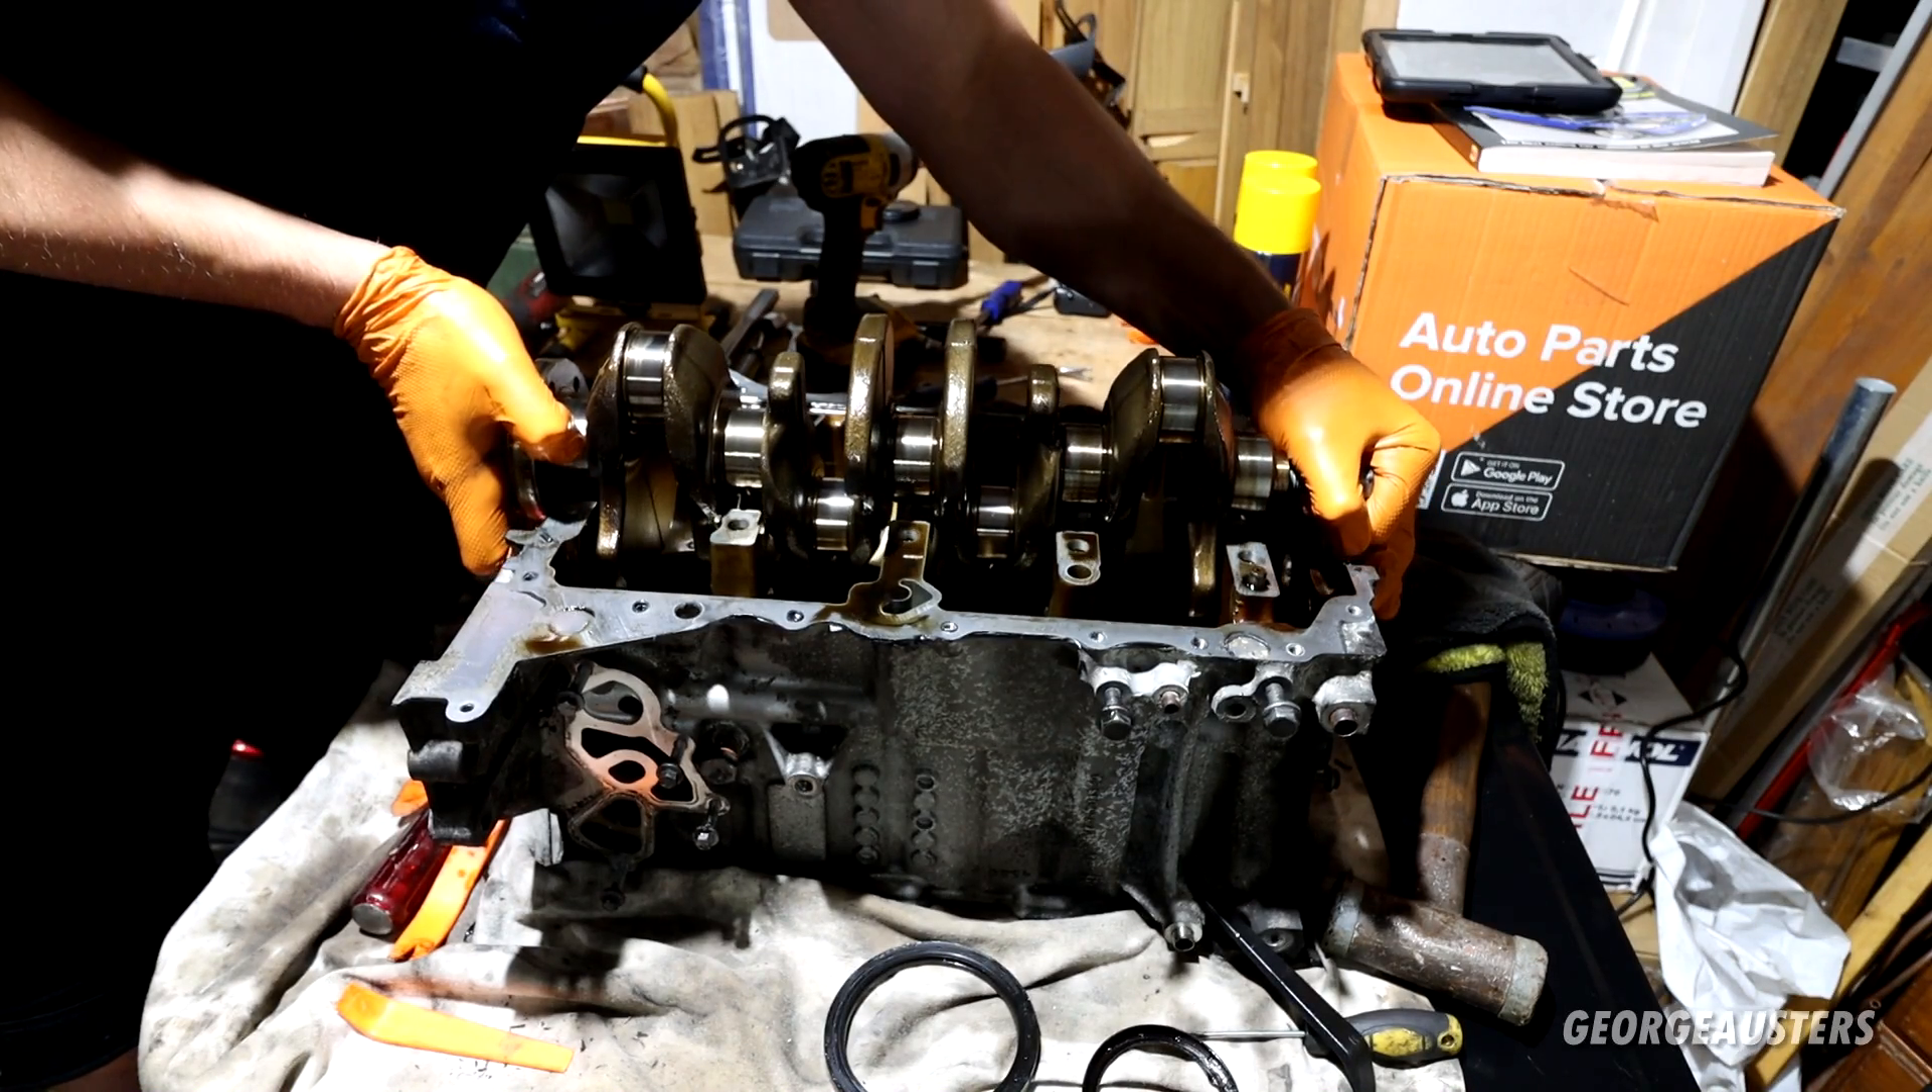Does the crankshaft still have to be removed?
Yes.